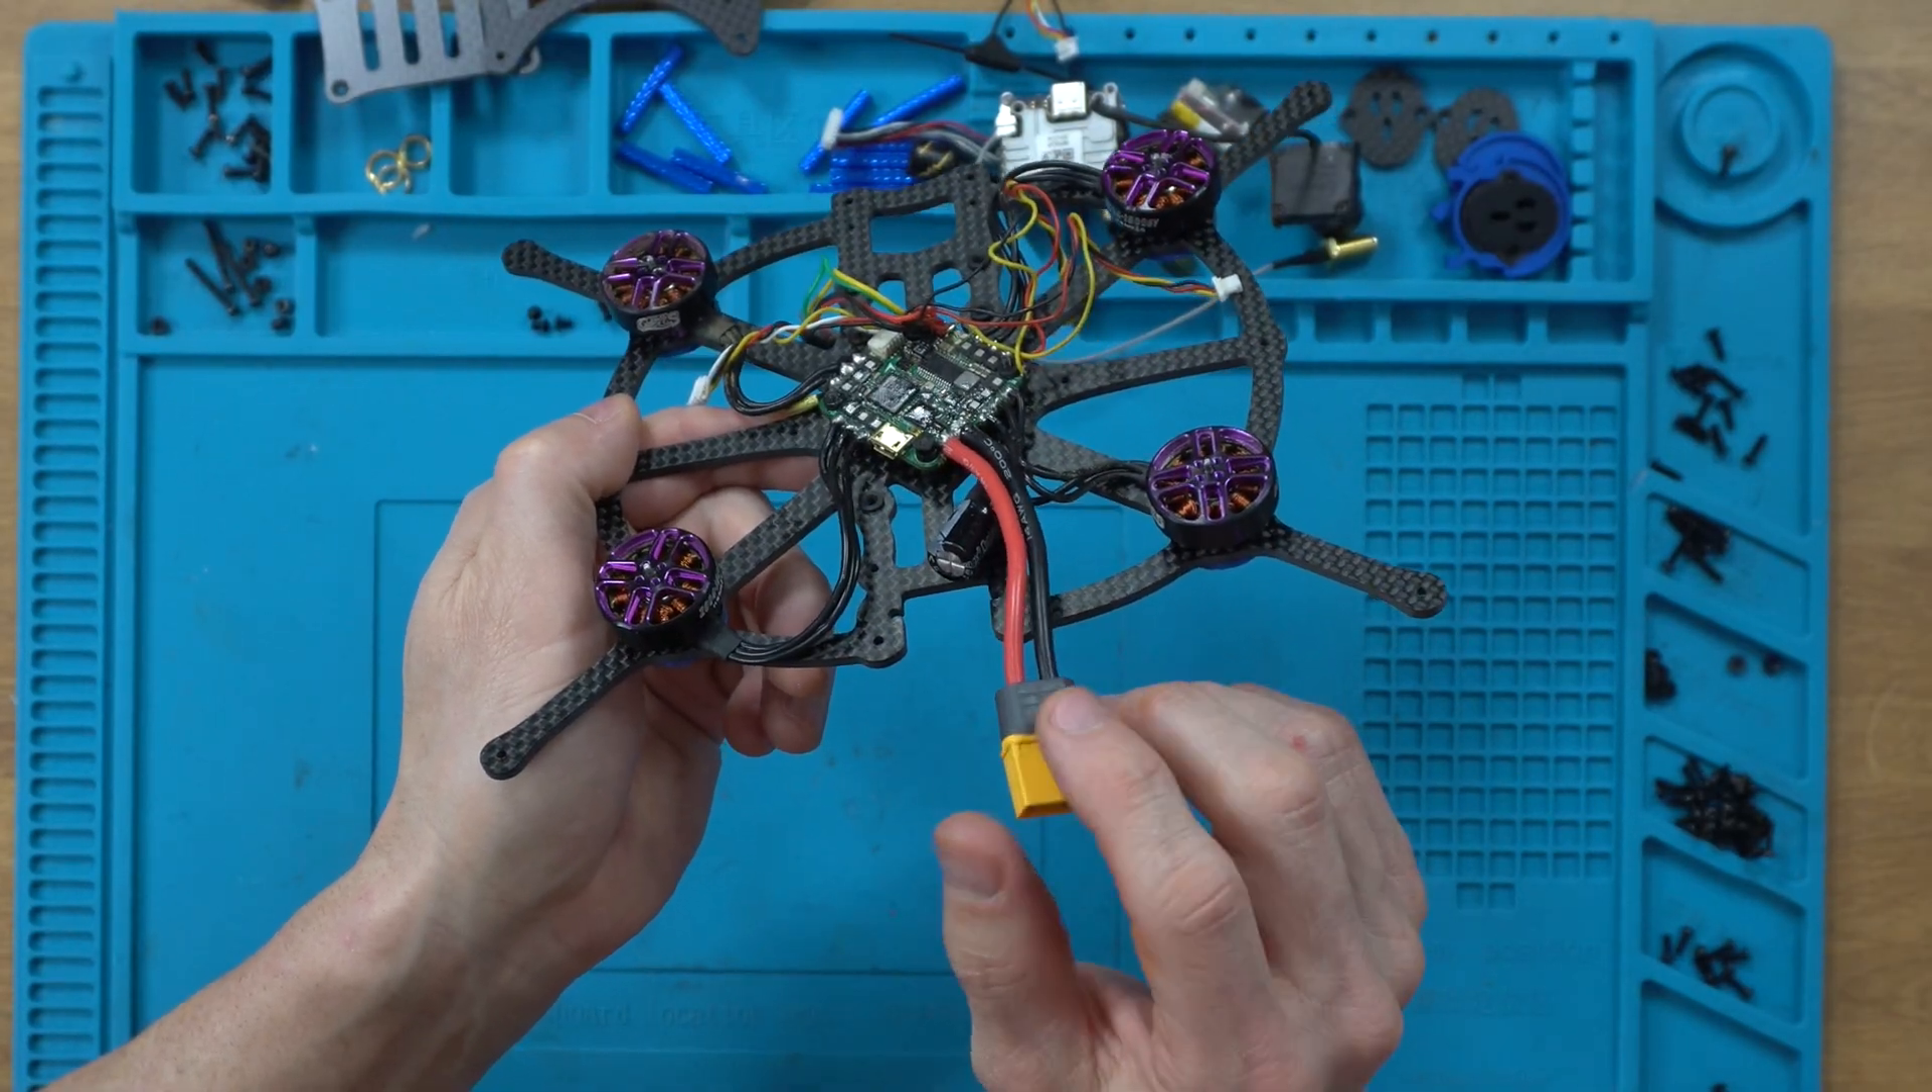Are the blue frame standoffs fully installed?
No.